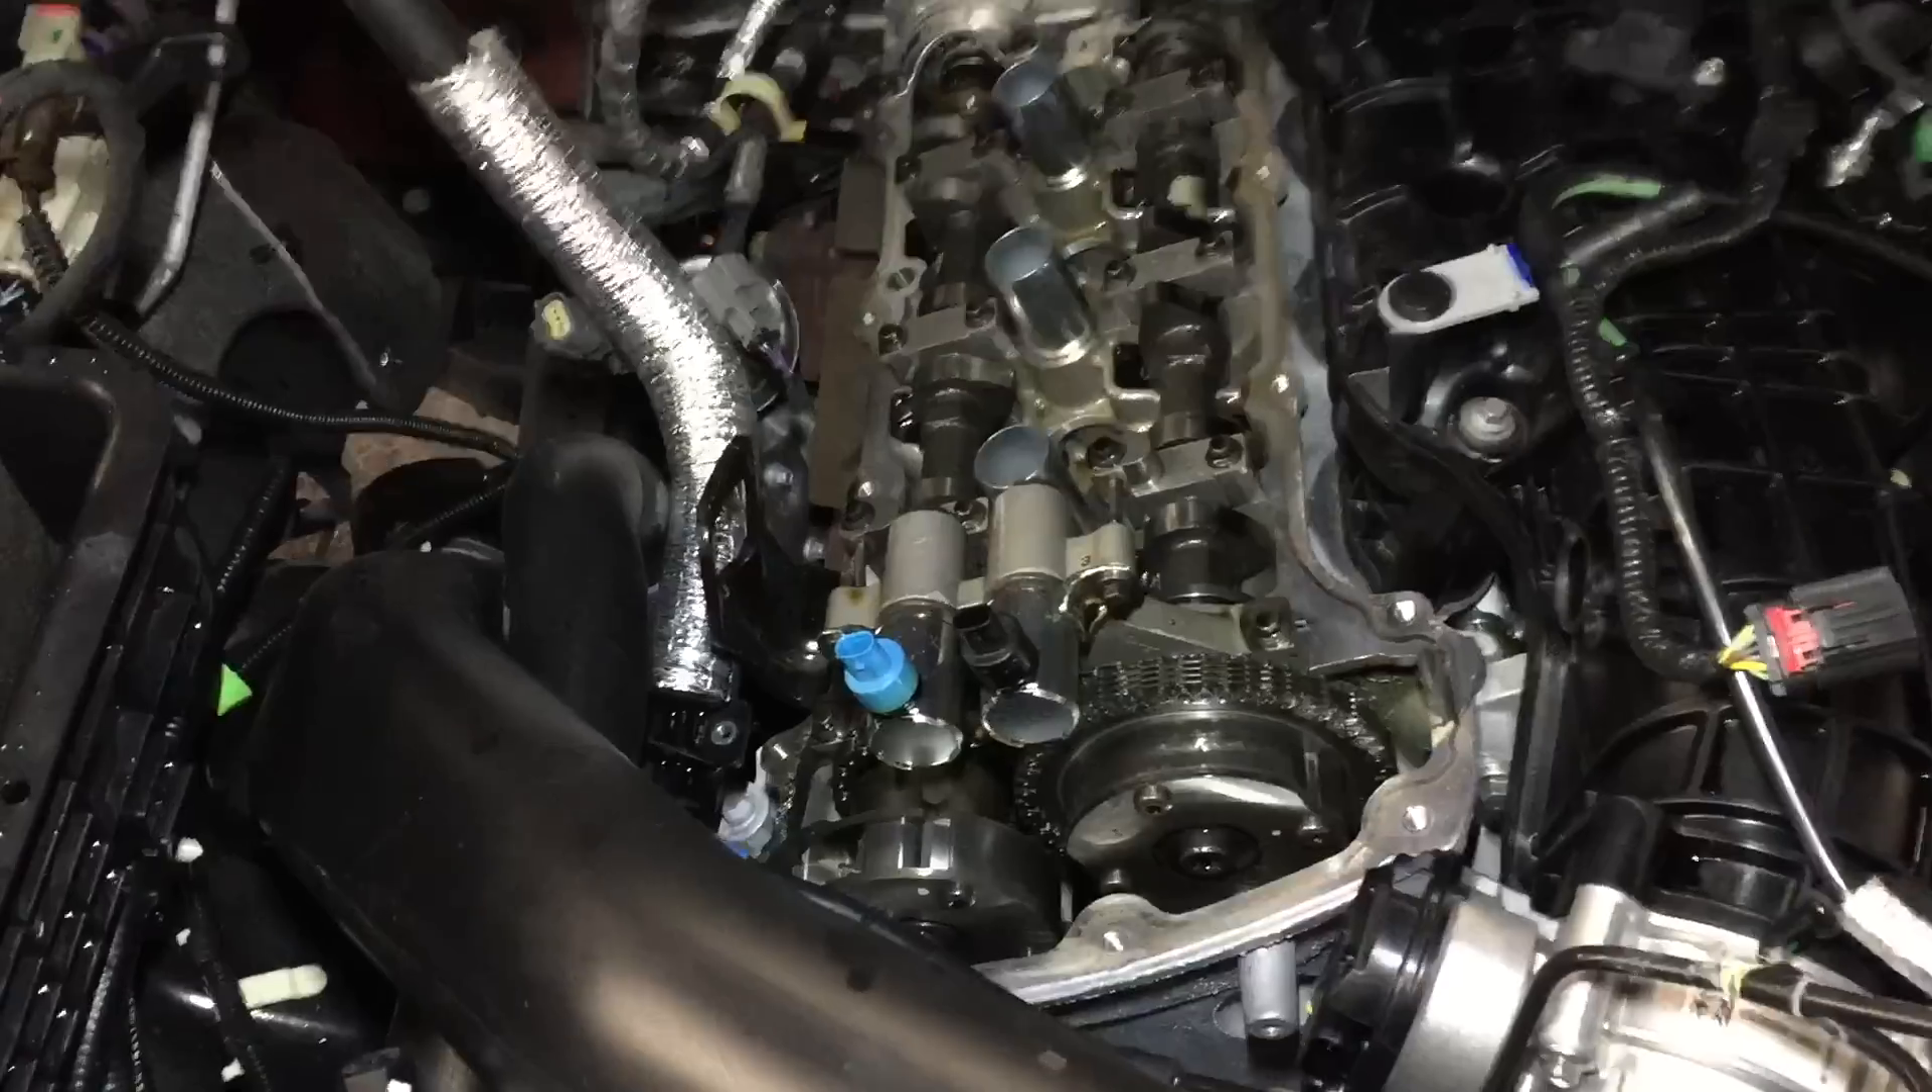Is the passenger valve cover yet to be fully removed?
No.